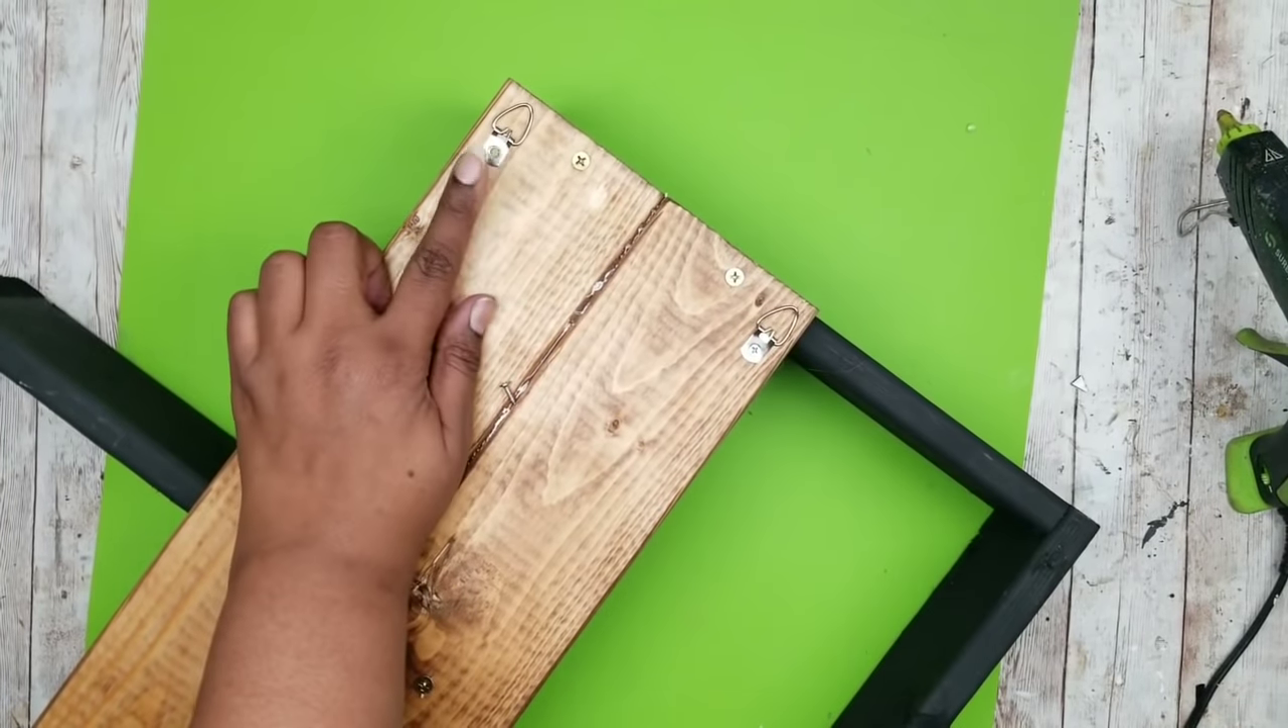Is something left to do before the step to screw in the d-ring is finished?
No.